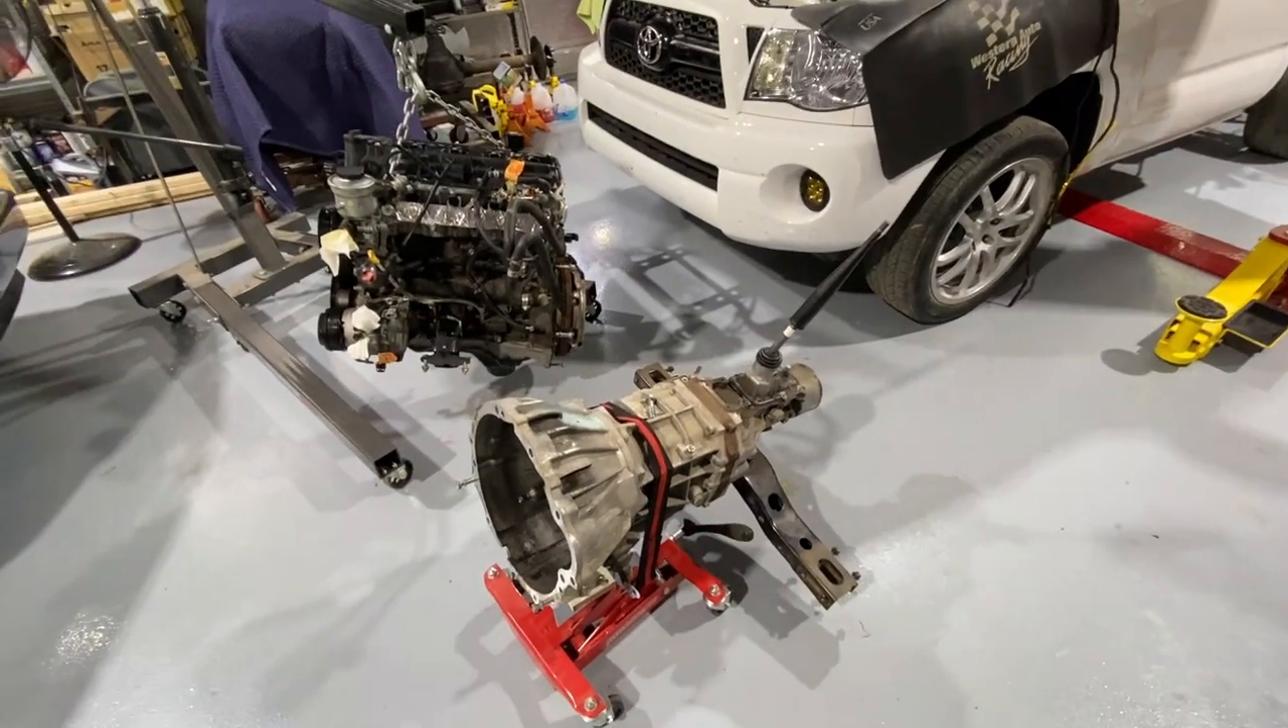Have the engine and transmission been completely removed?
Yes.